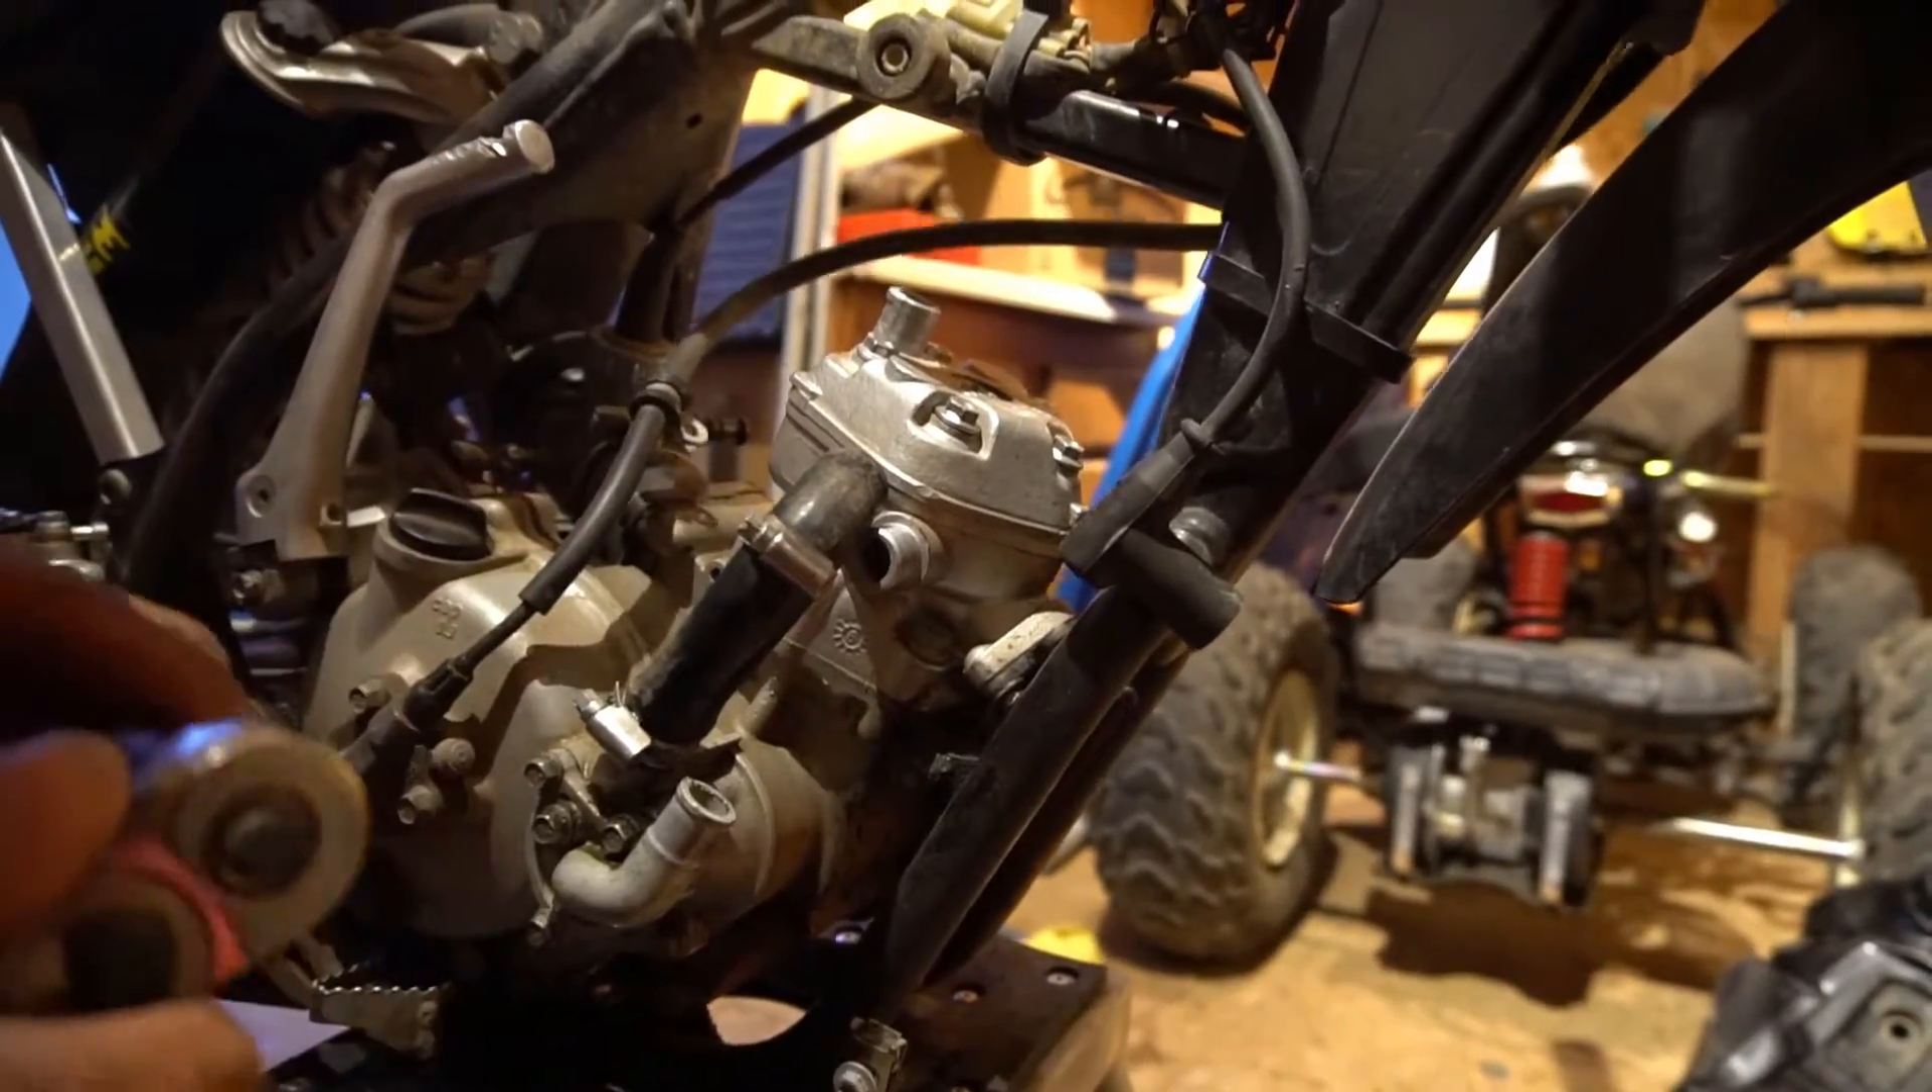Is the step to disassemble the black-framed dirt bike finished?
No.